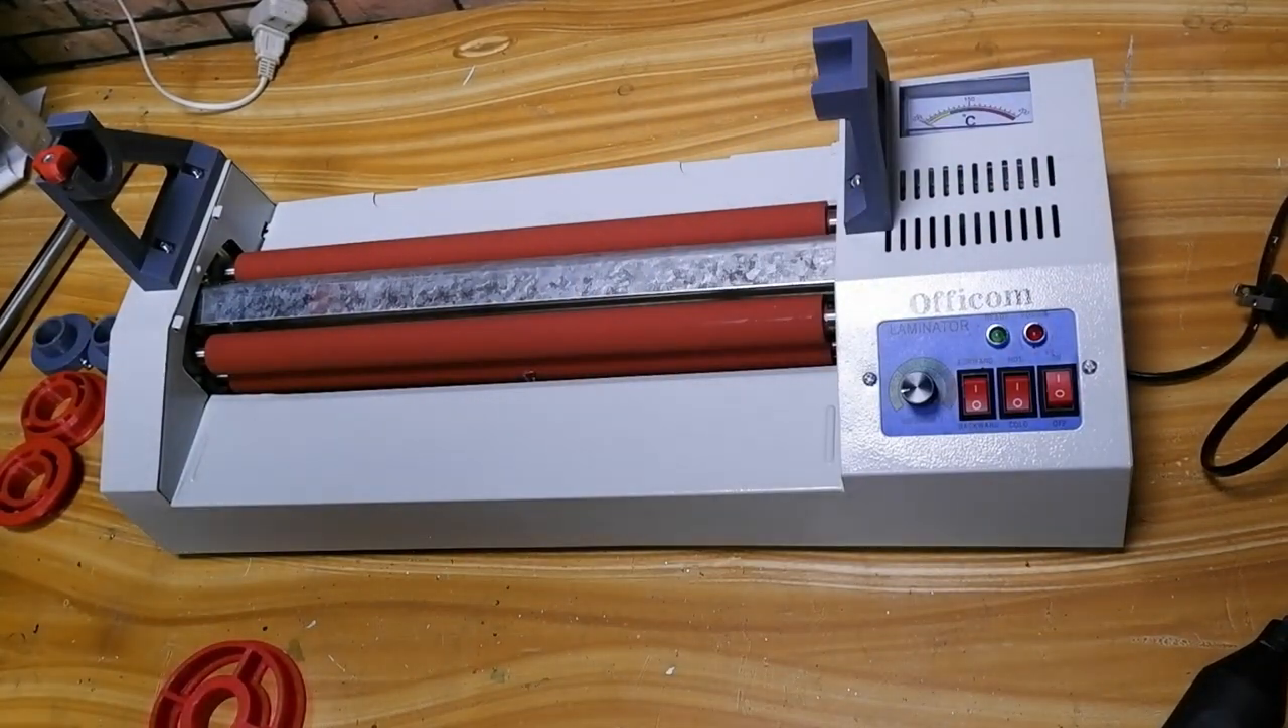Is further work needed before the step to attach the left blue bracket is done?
No.